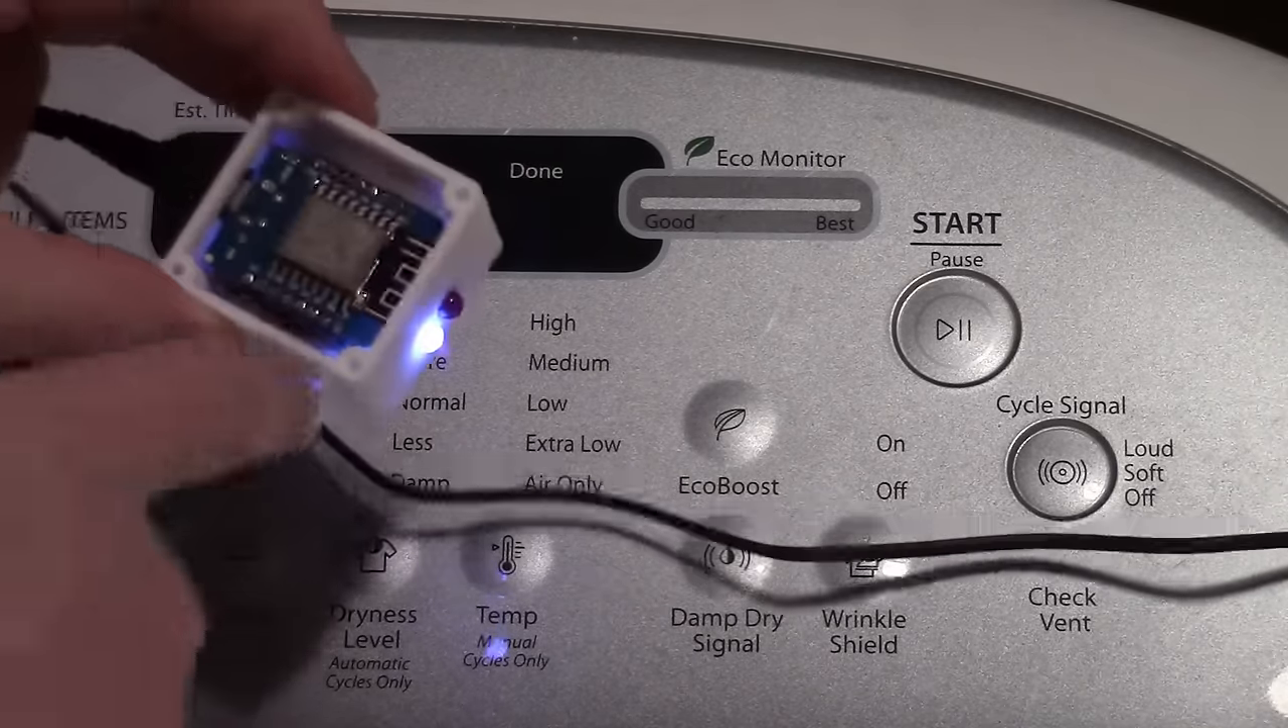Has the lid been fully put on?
No.